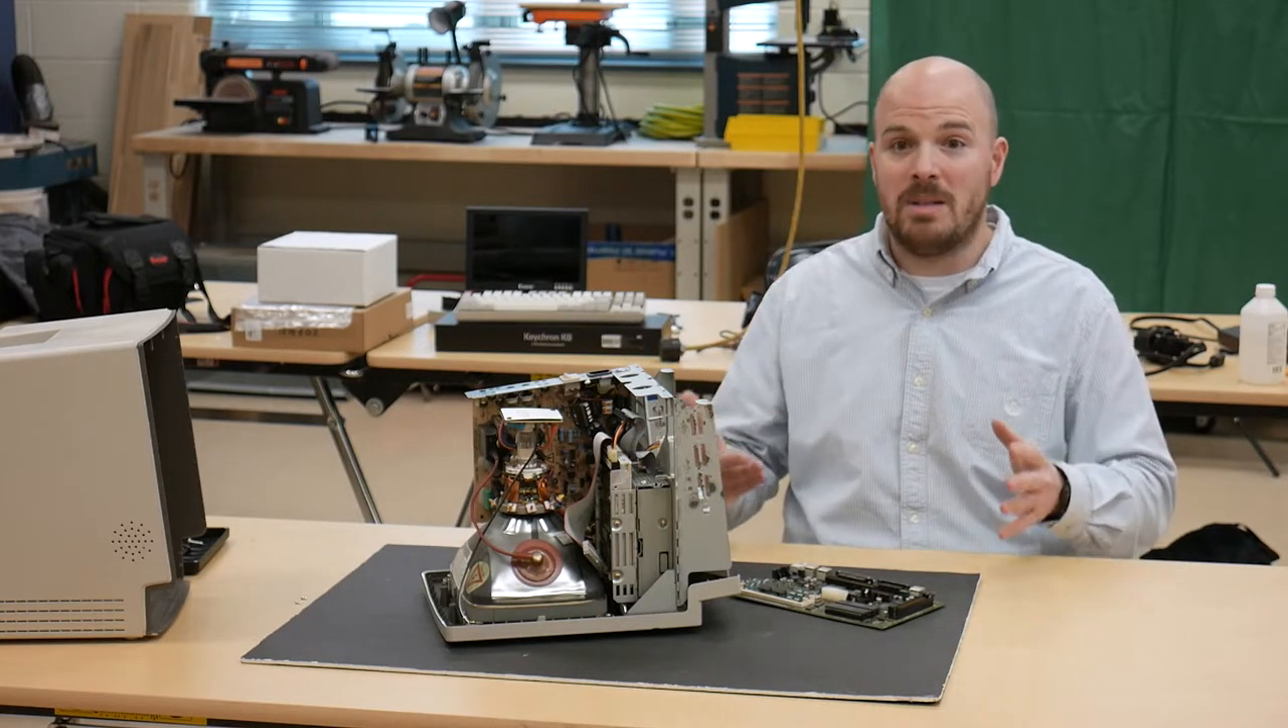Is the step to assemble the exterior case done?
No.